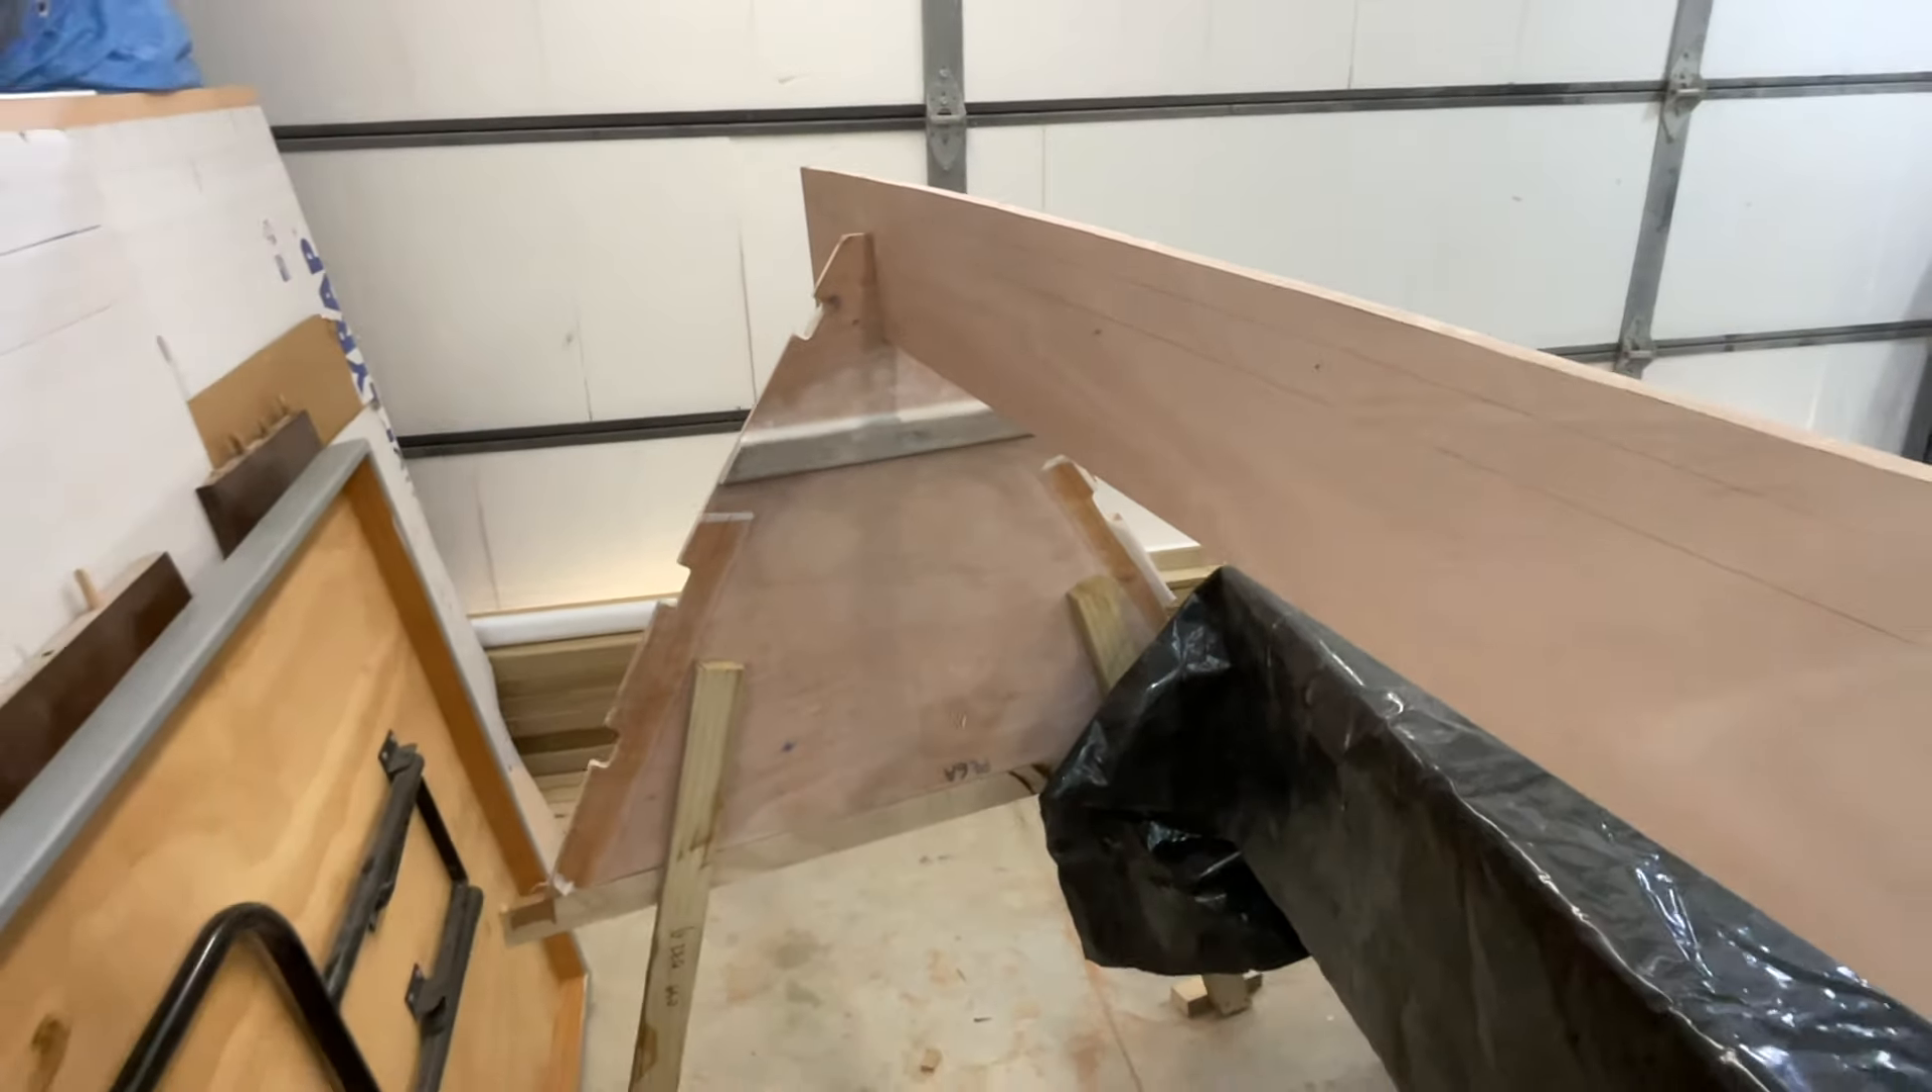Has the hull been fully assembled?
No.